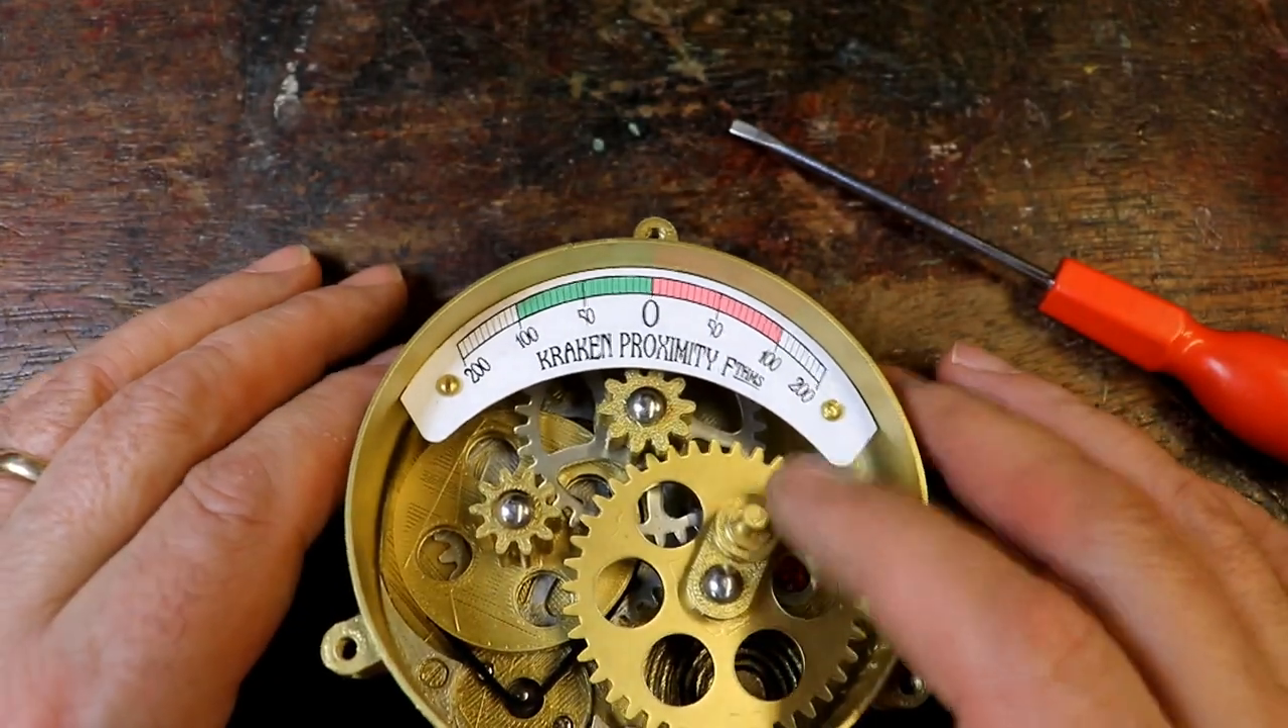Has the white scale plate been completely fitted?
Yes.